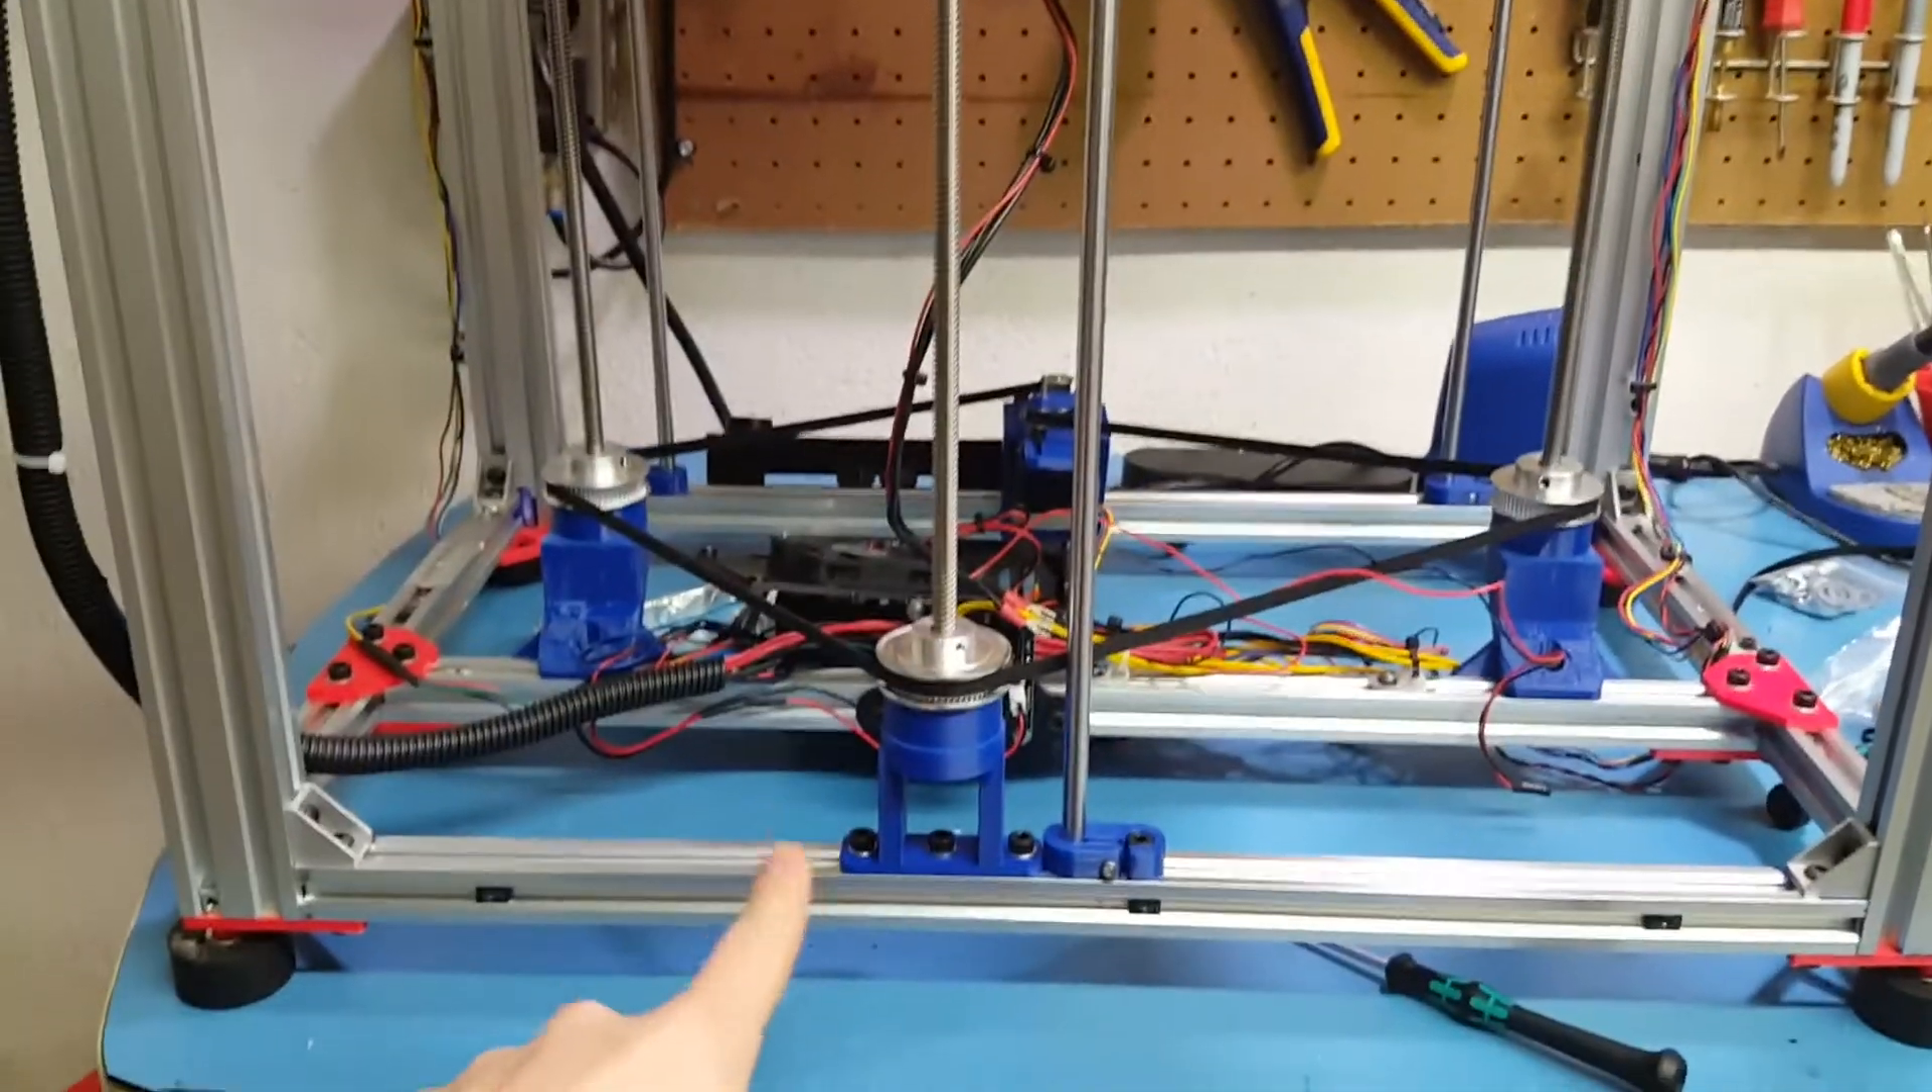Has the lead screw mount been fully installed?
Yes.